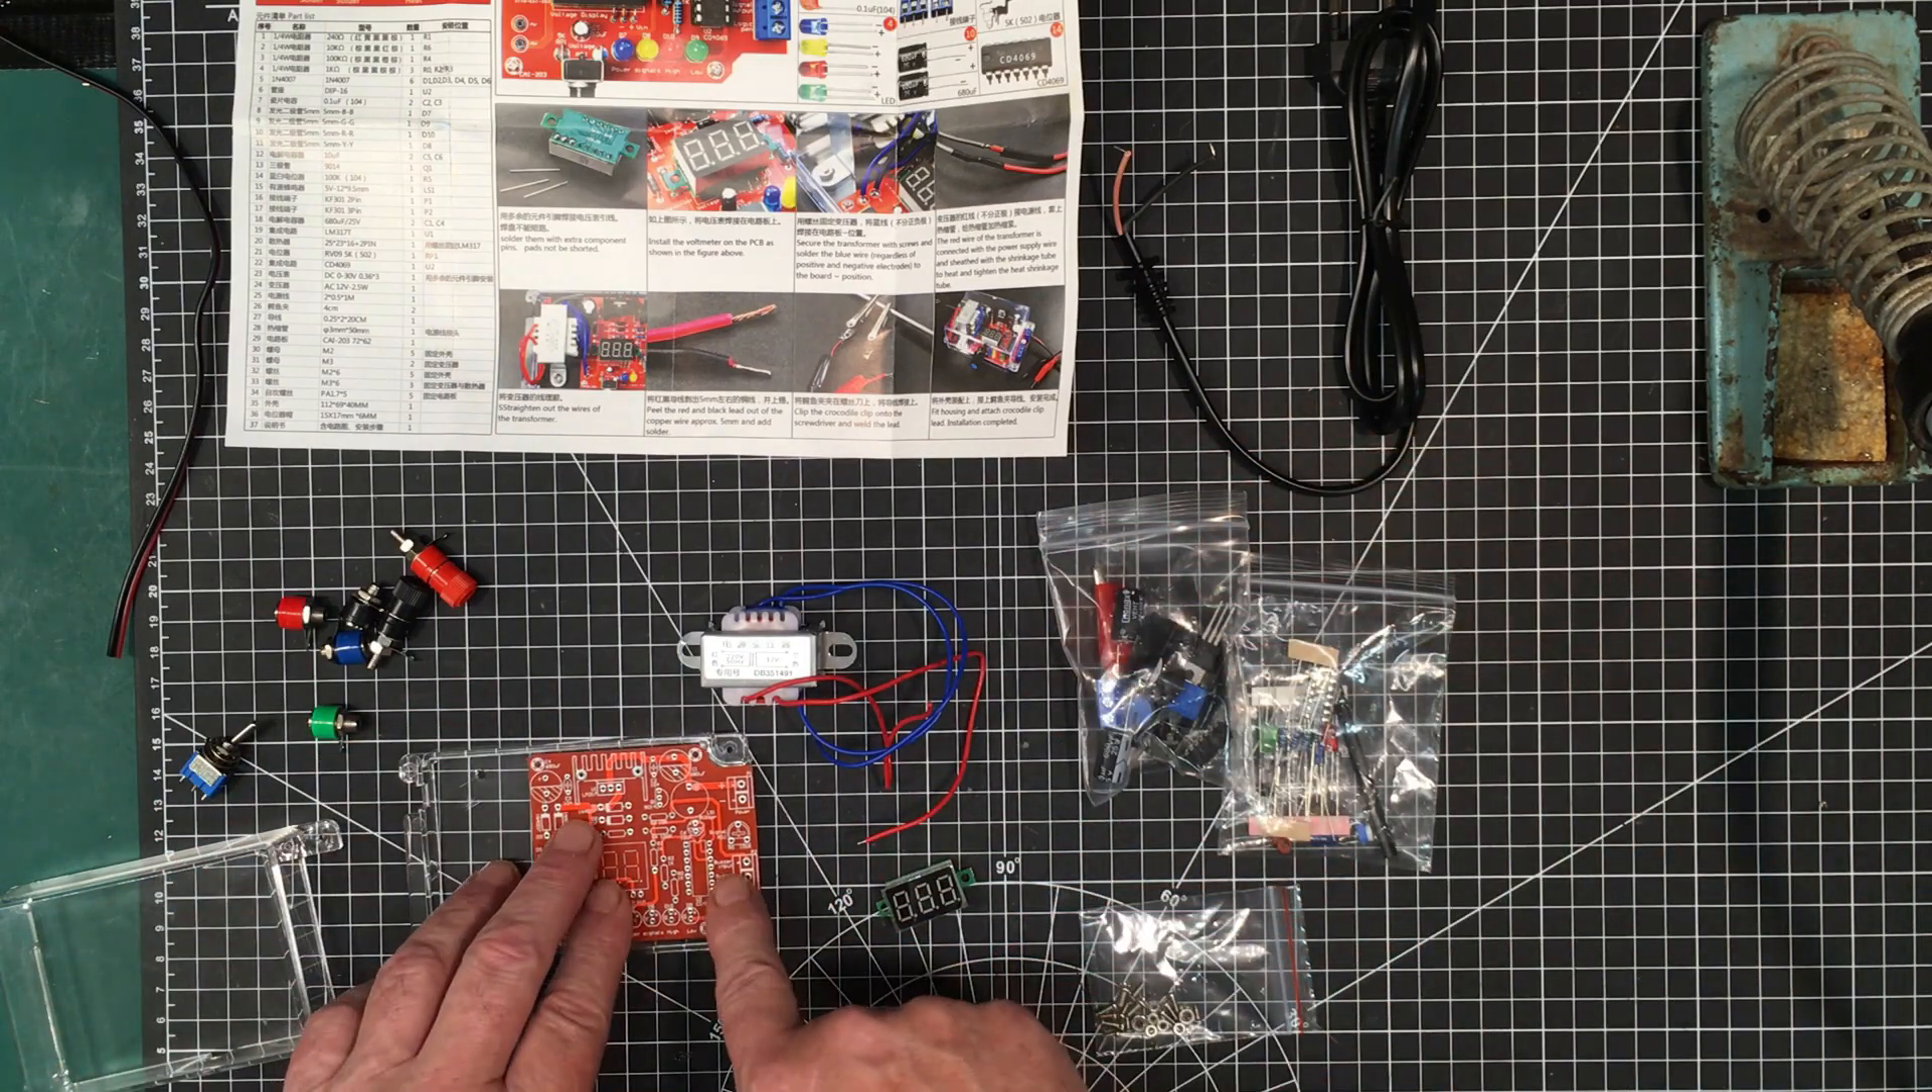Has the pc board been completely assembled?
No.